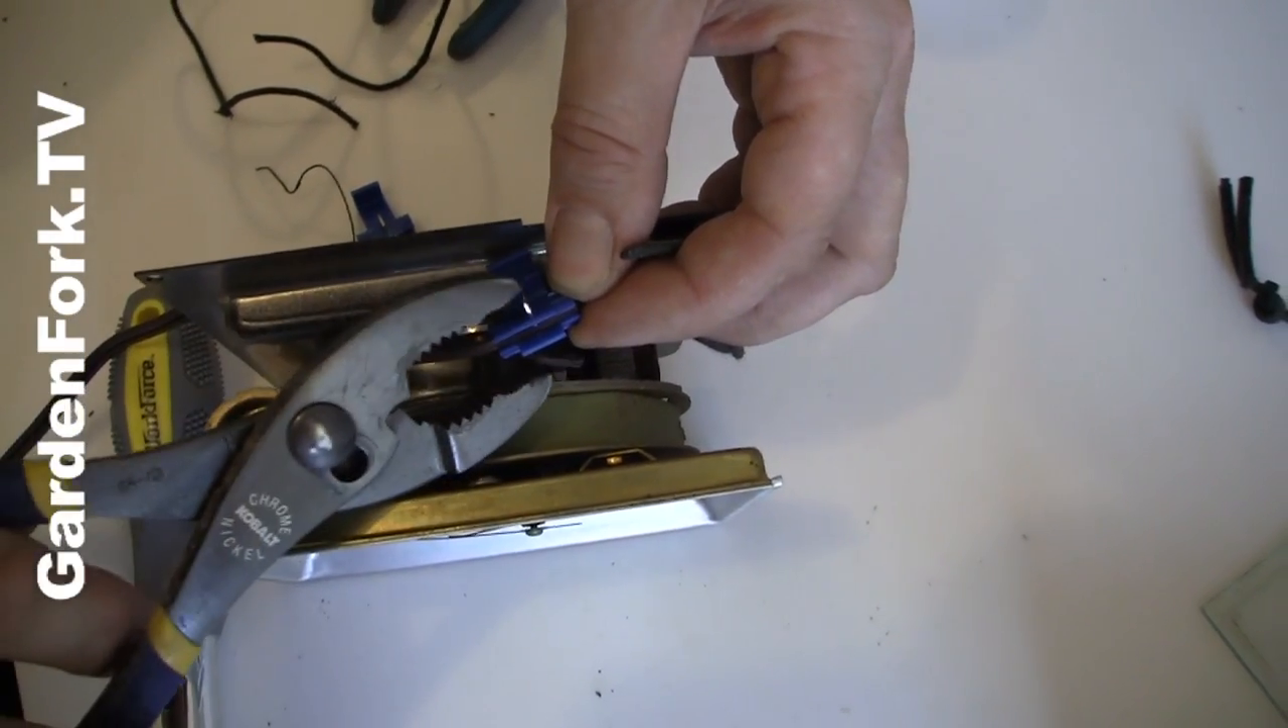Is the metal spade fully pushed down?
No.